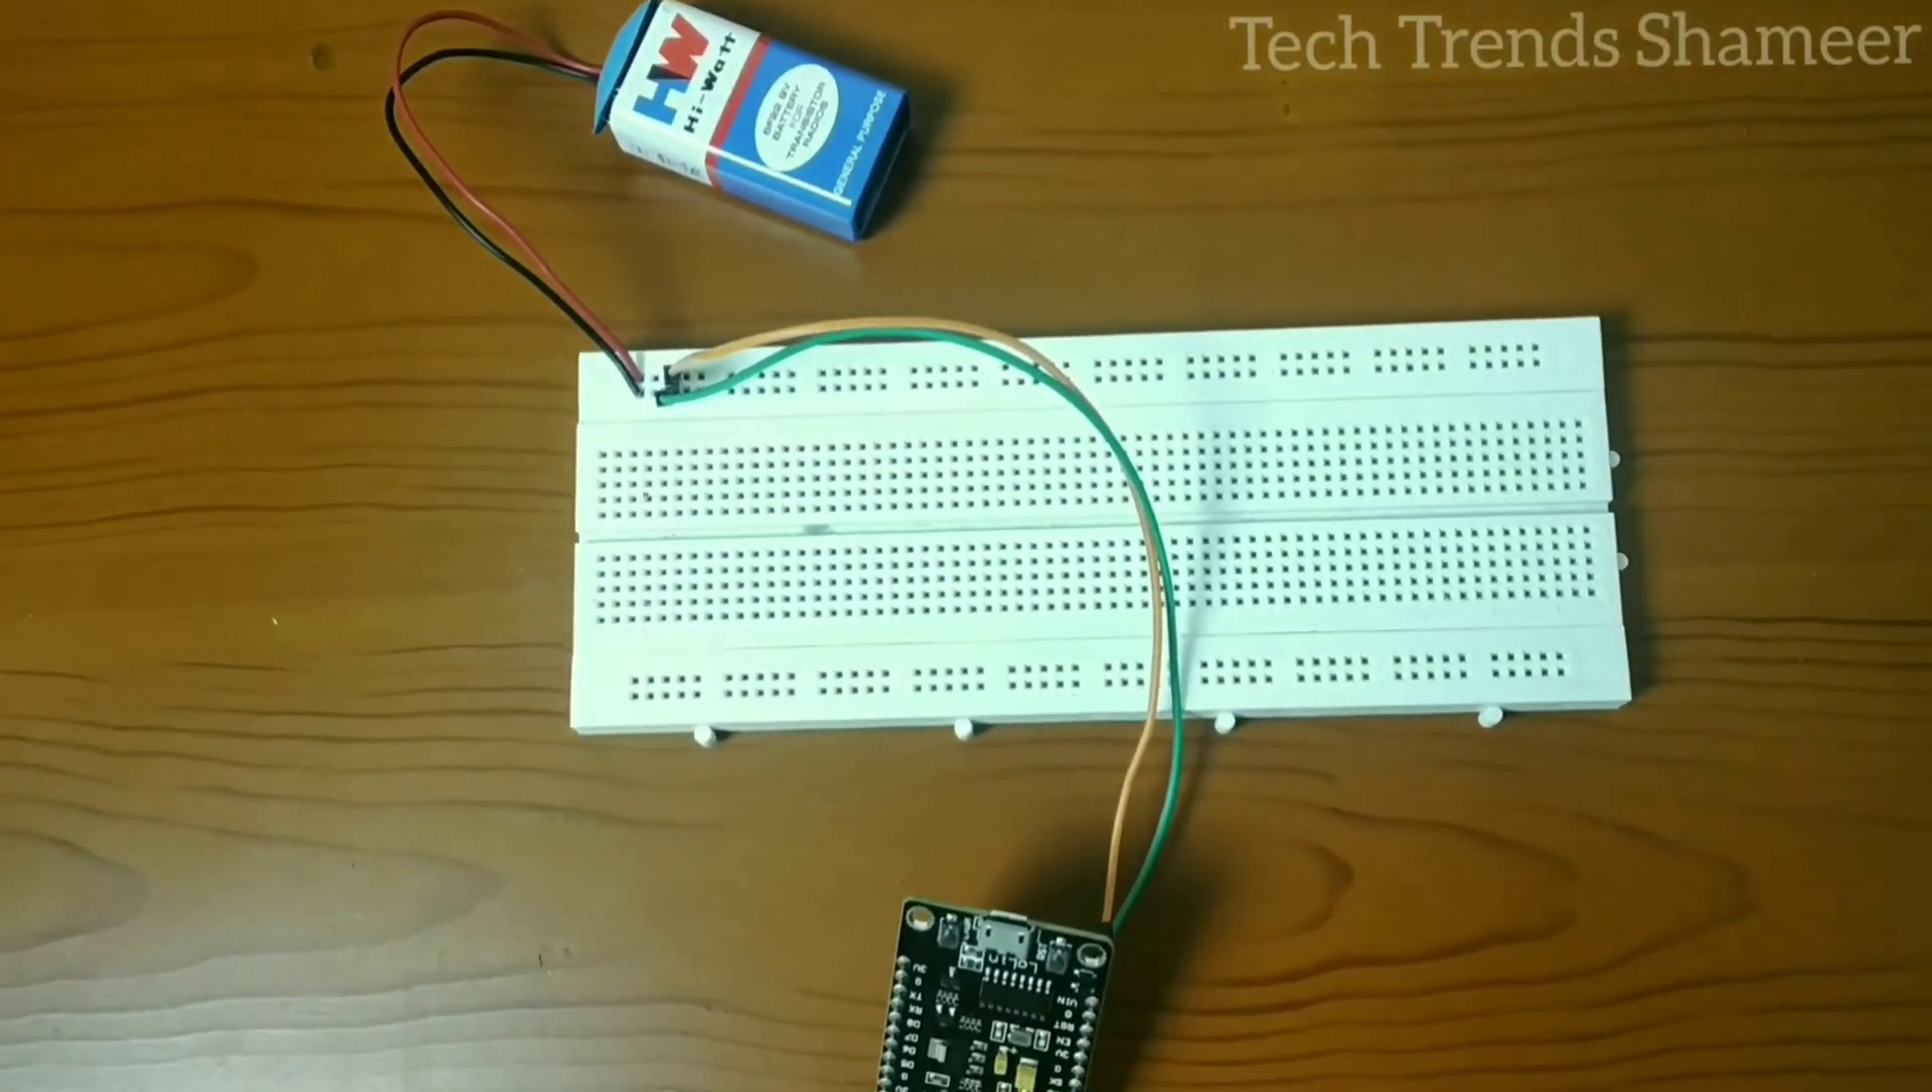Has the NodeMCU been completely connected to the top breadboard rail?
Yes.